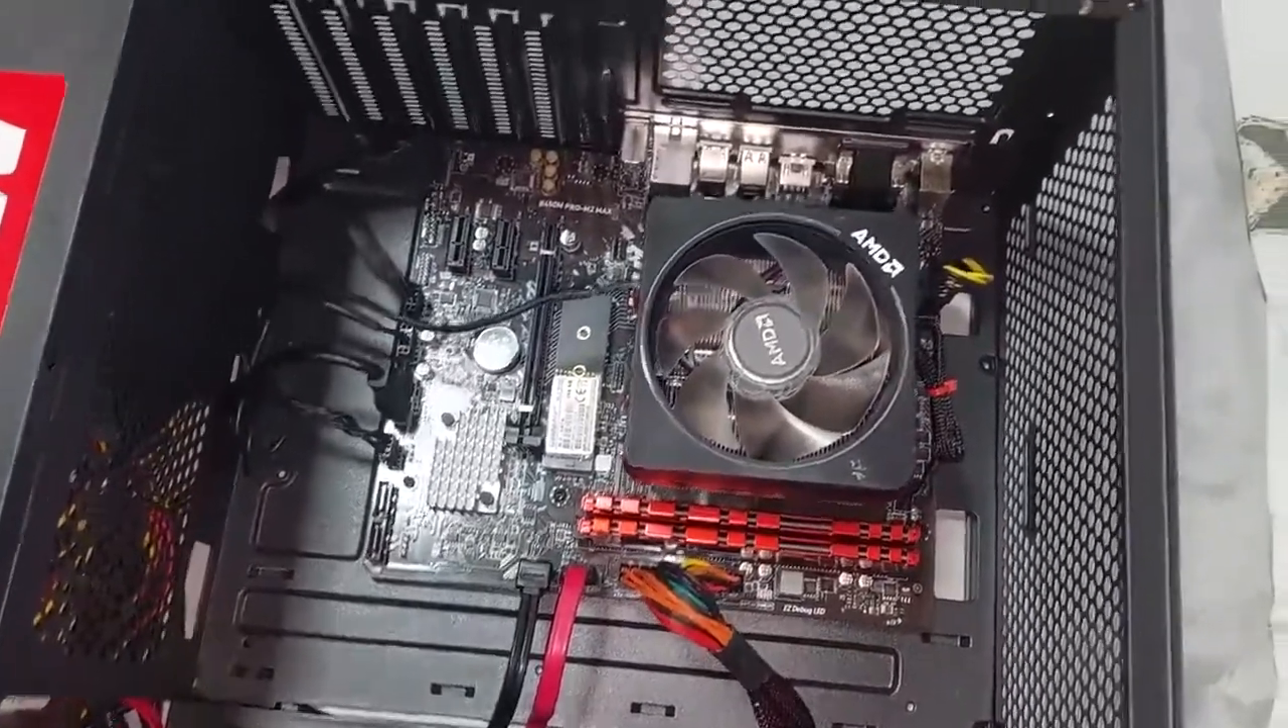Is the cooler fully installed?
Yes.